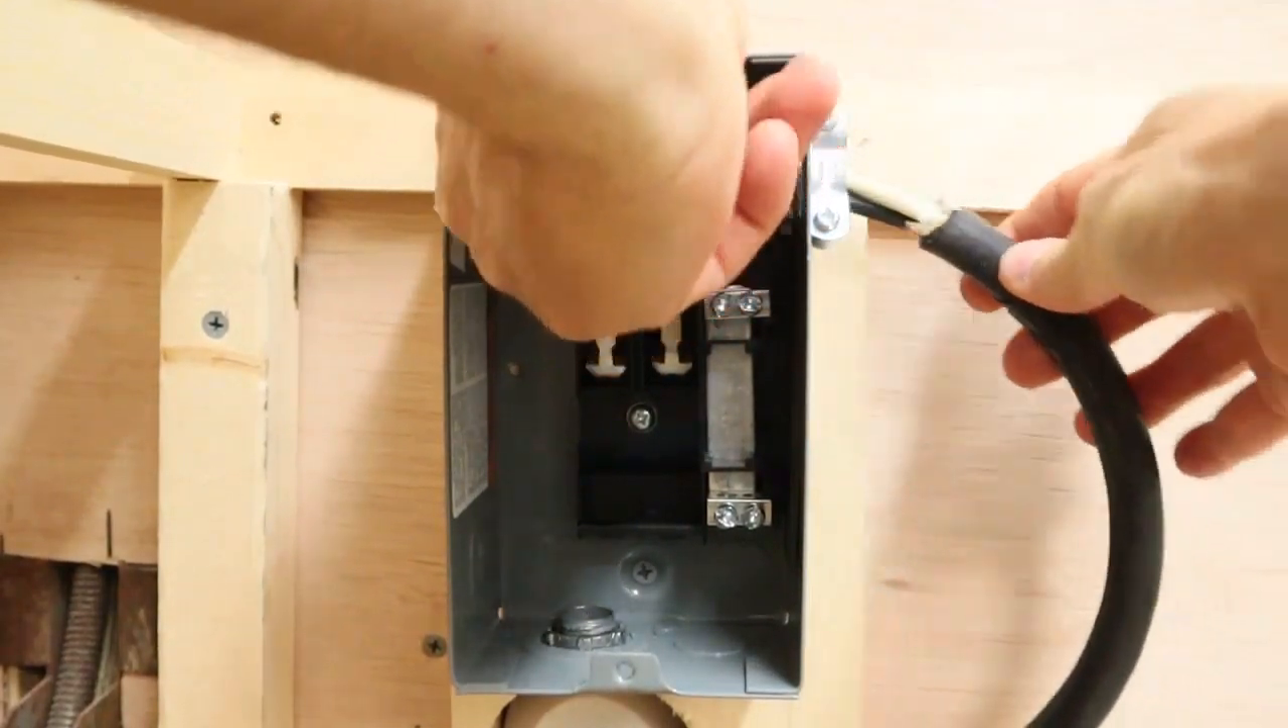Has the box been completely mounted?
Yes.